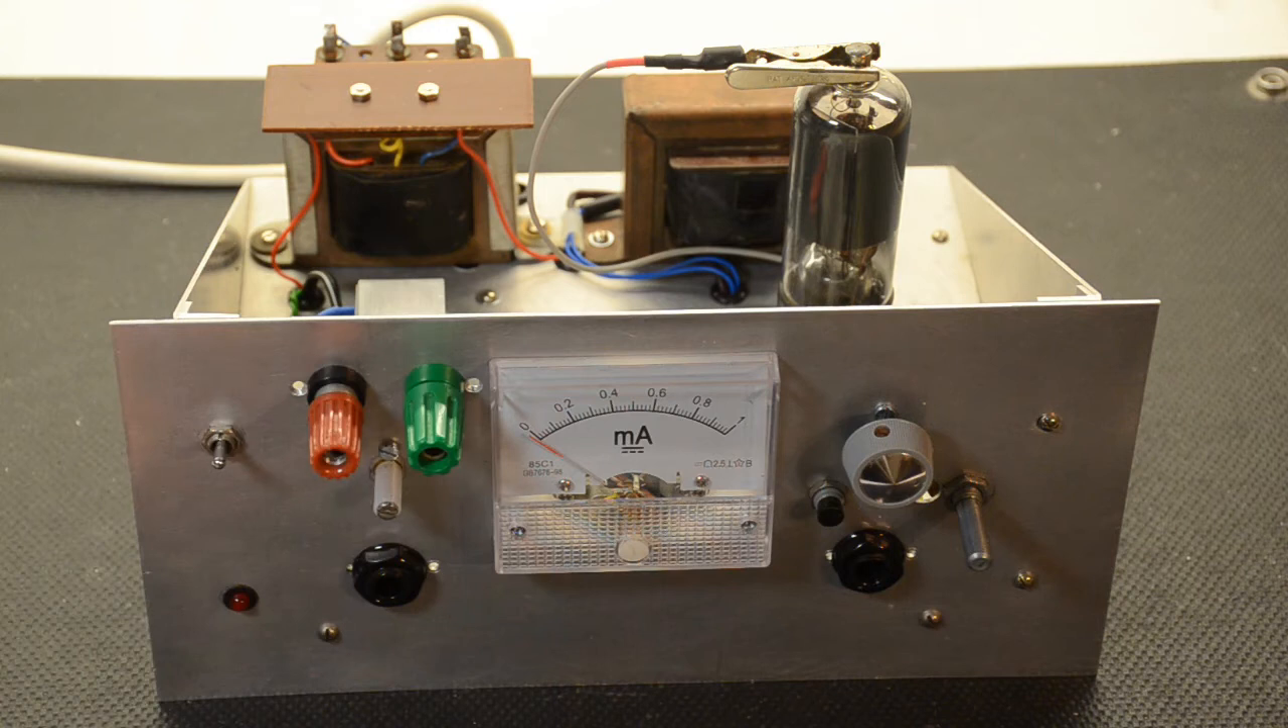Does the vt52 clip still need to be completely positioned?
No.